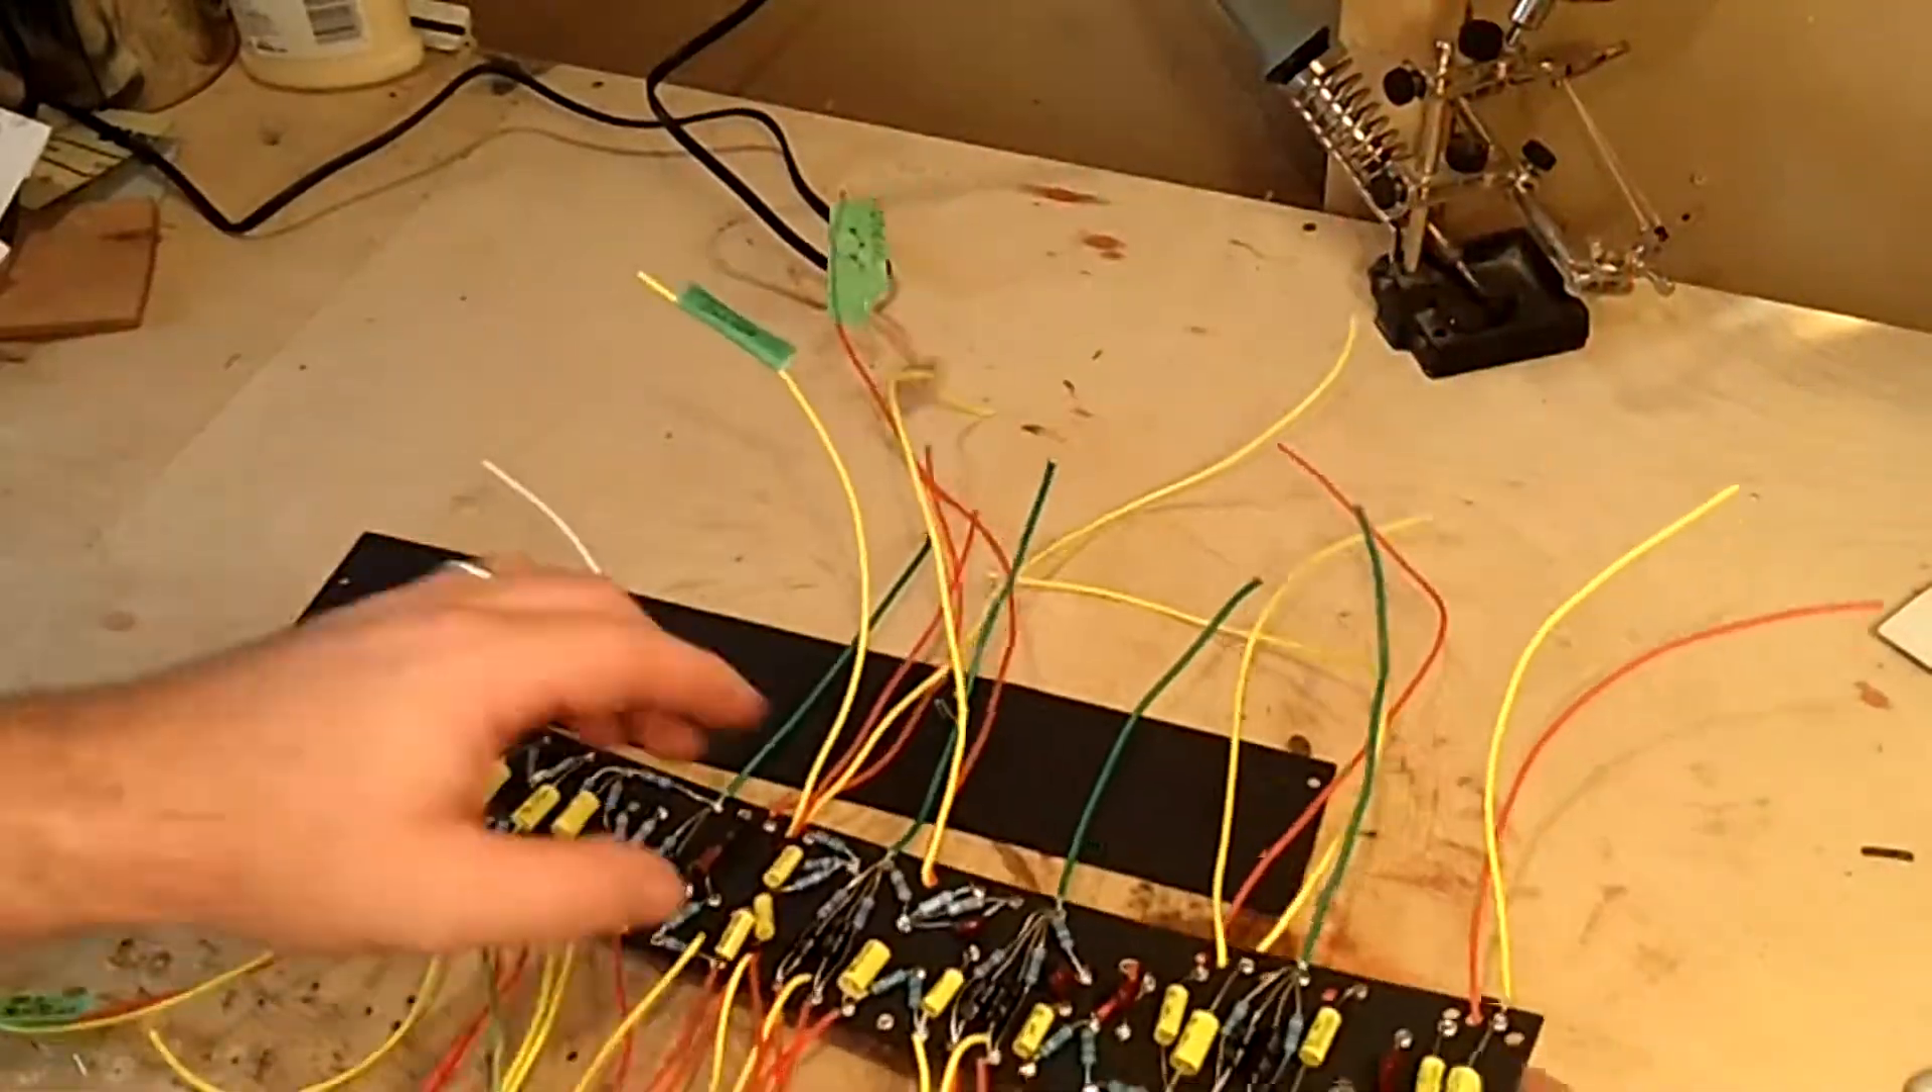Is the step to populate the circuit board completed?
Yes.